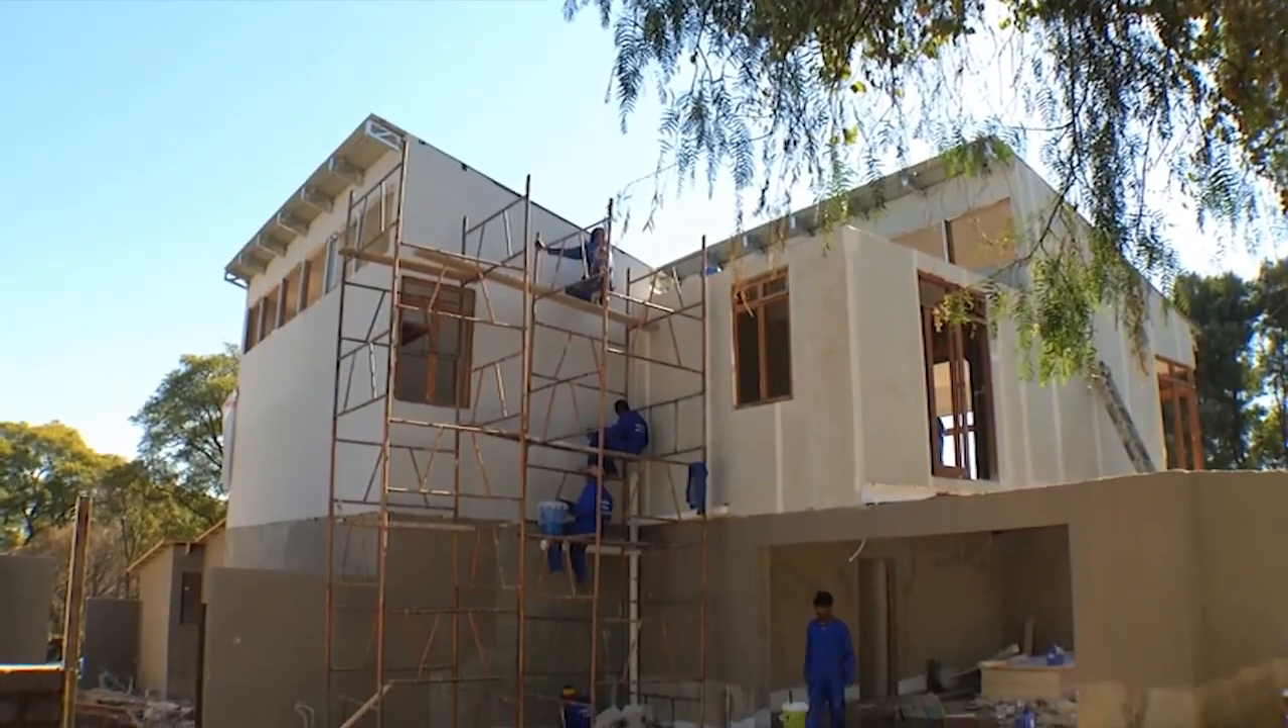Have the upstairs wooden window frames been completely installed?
Yes.